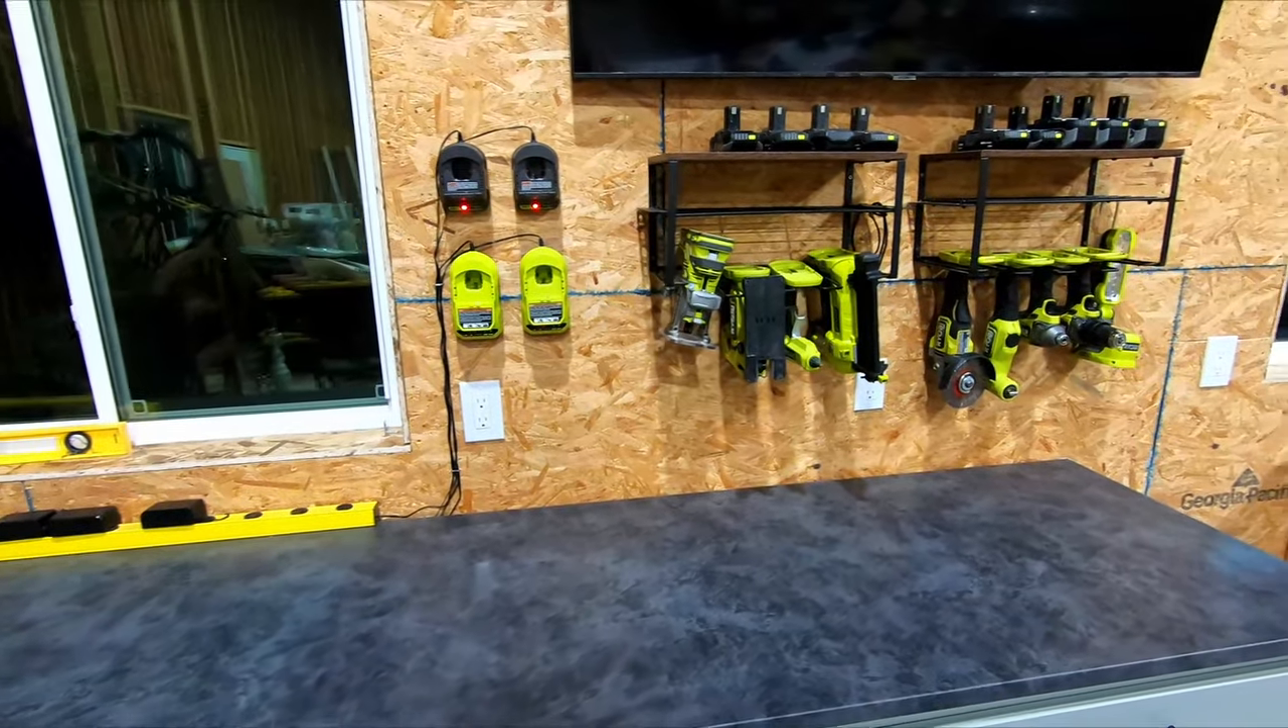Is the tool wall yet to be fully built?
No.